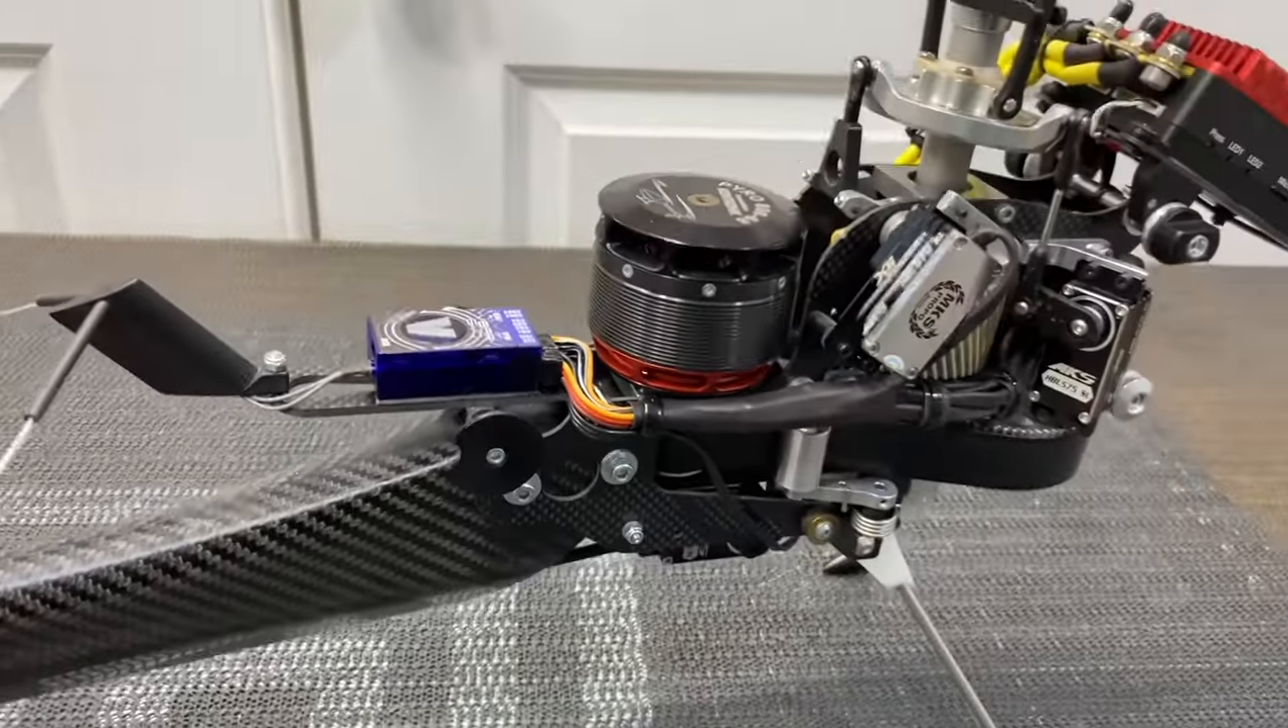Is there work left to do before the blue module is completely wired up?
No.